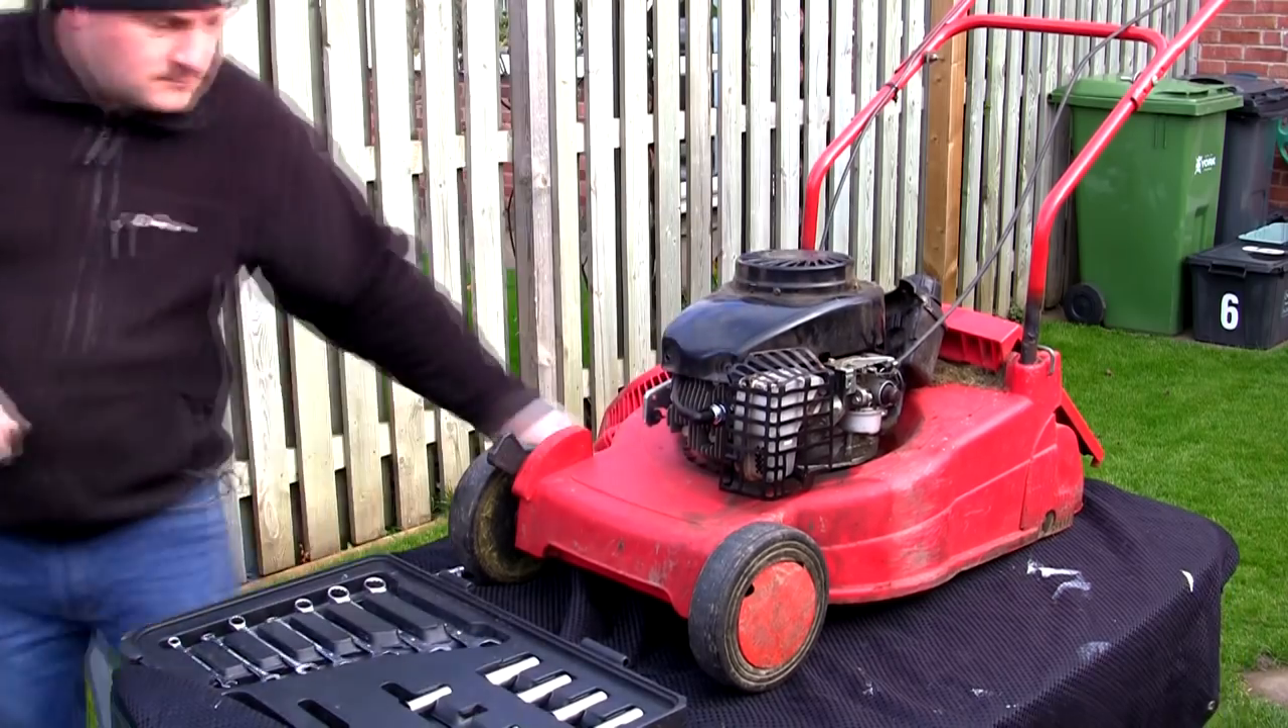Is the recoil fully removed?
No.